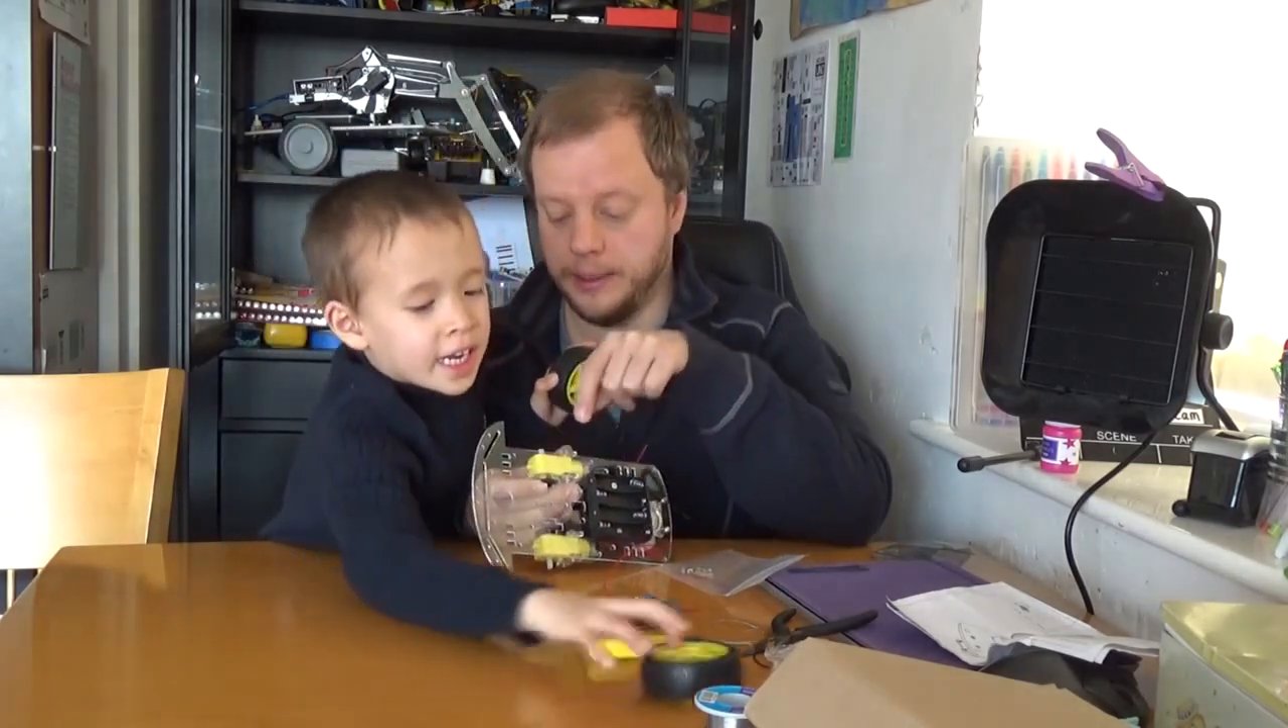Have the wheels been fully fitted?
No.